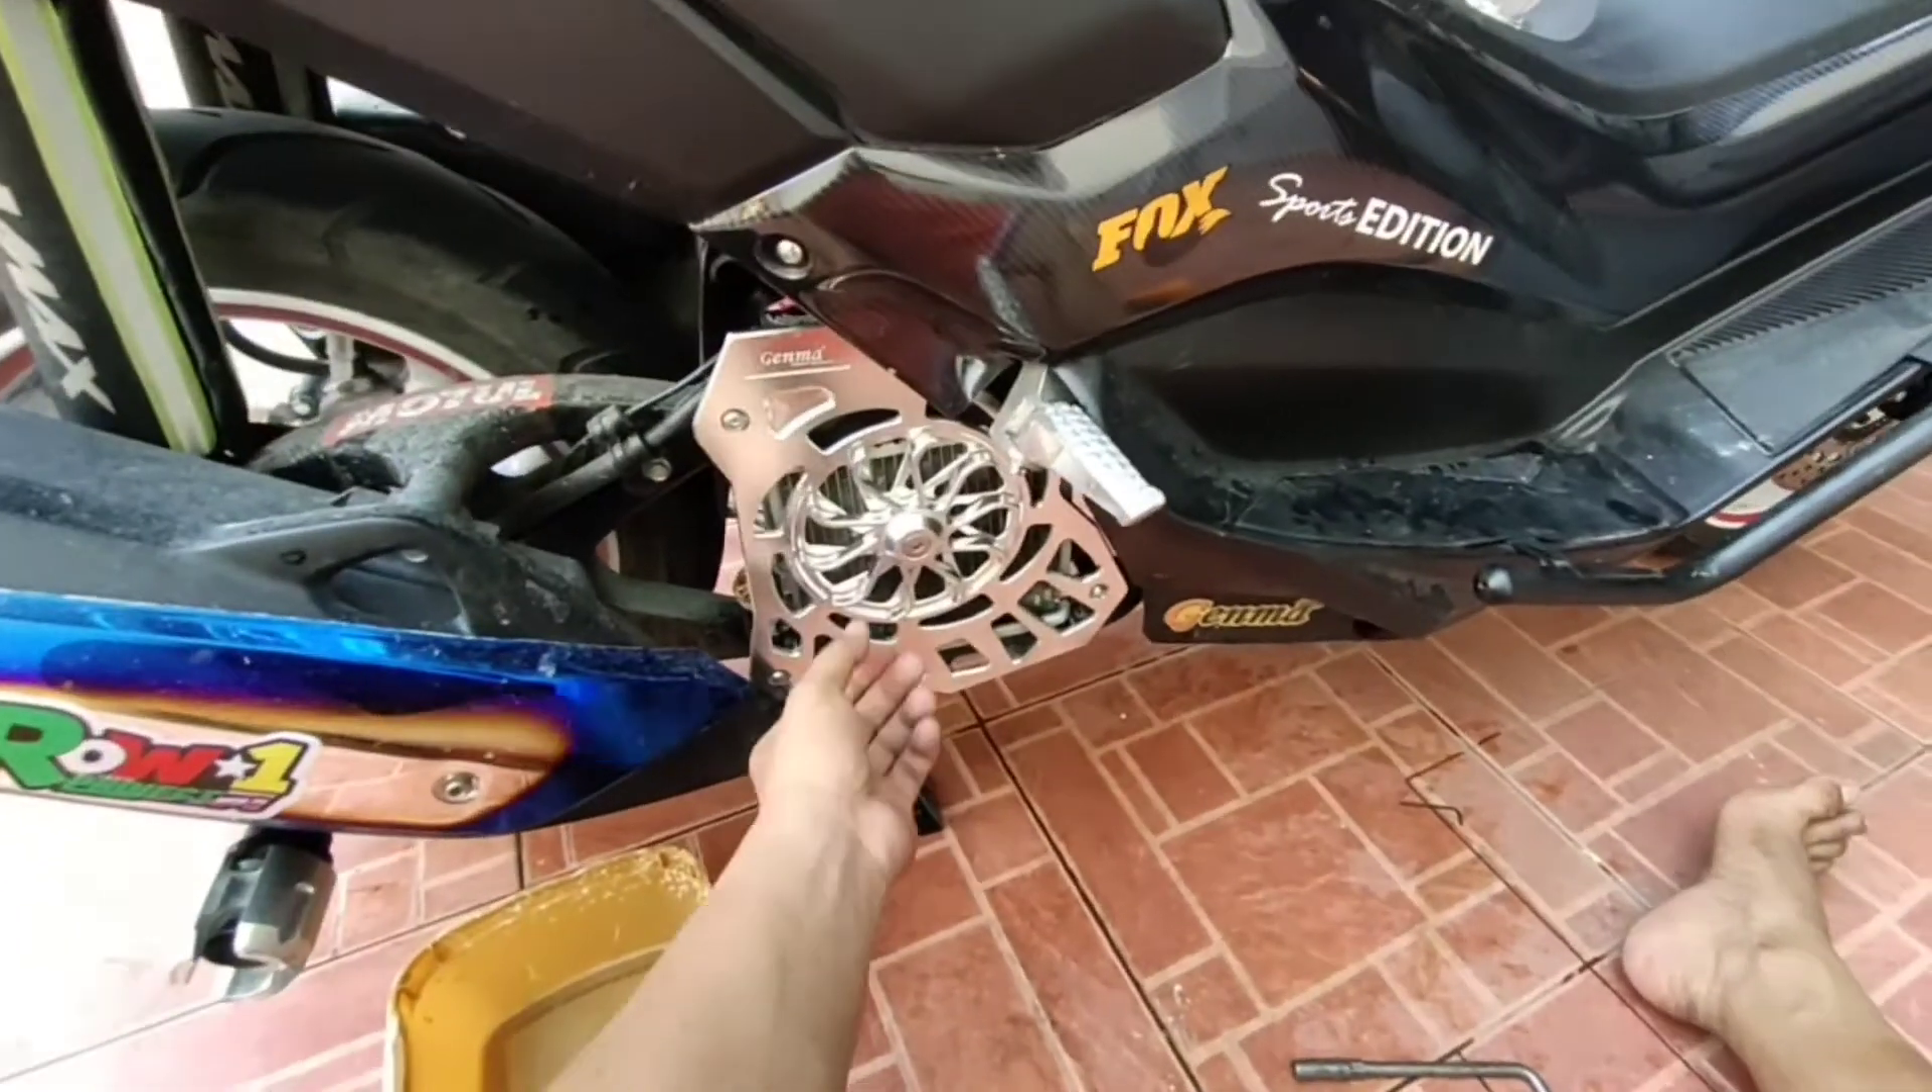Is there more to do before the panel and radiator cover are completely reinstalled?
No.